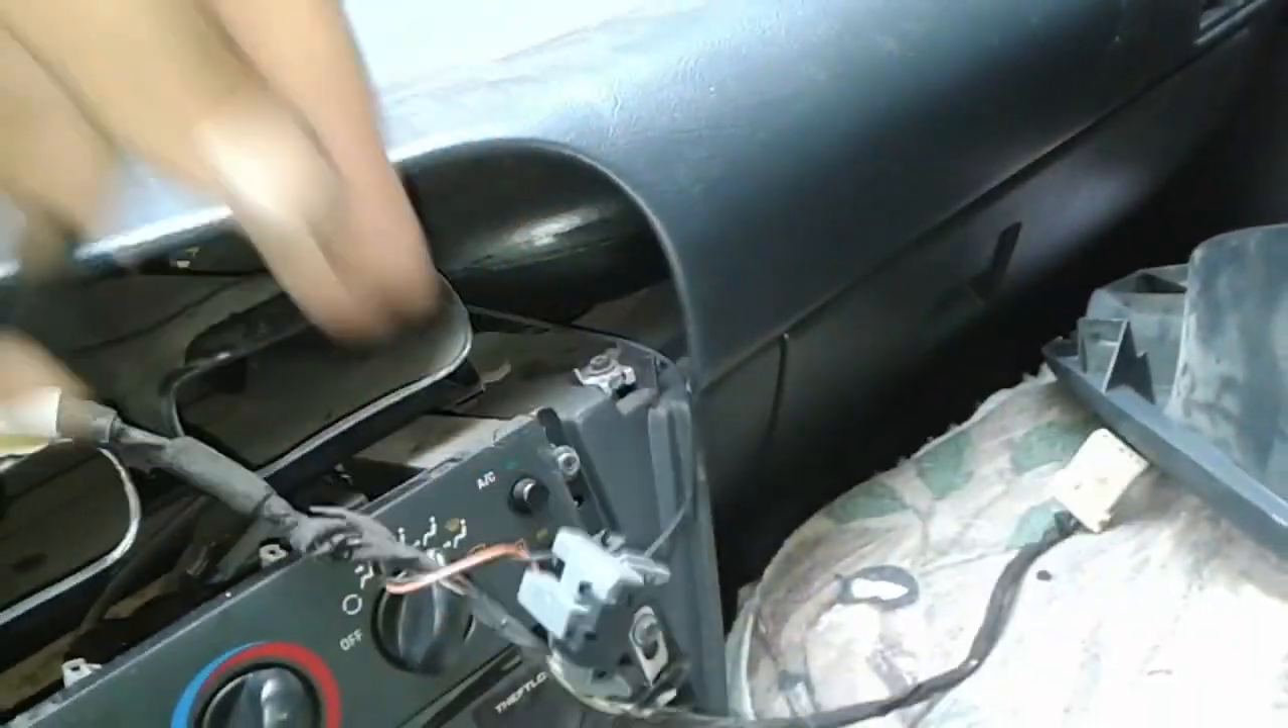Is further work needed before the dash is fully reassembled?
Yes.